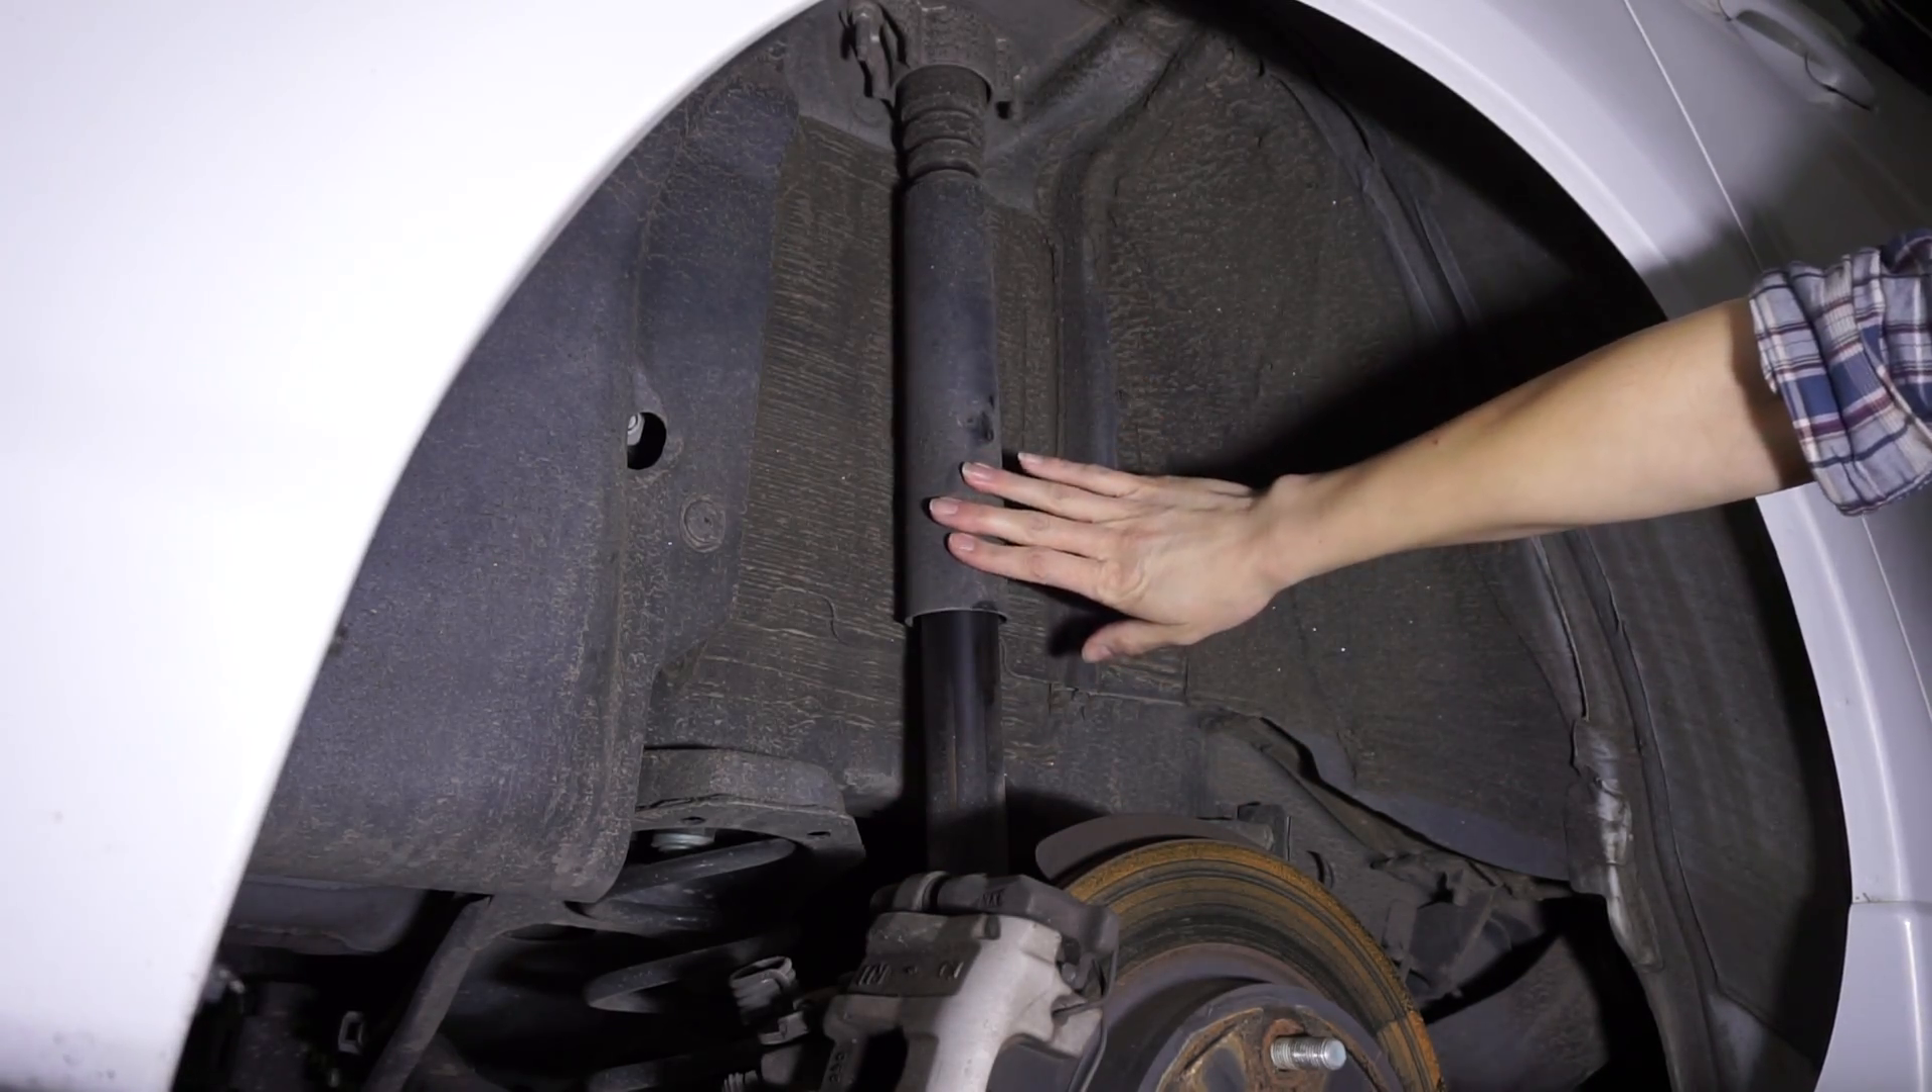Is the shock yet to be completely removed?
Yes.